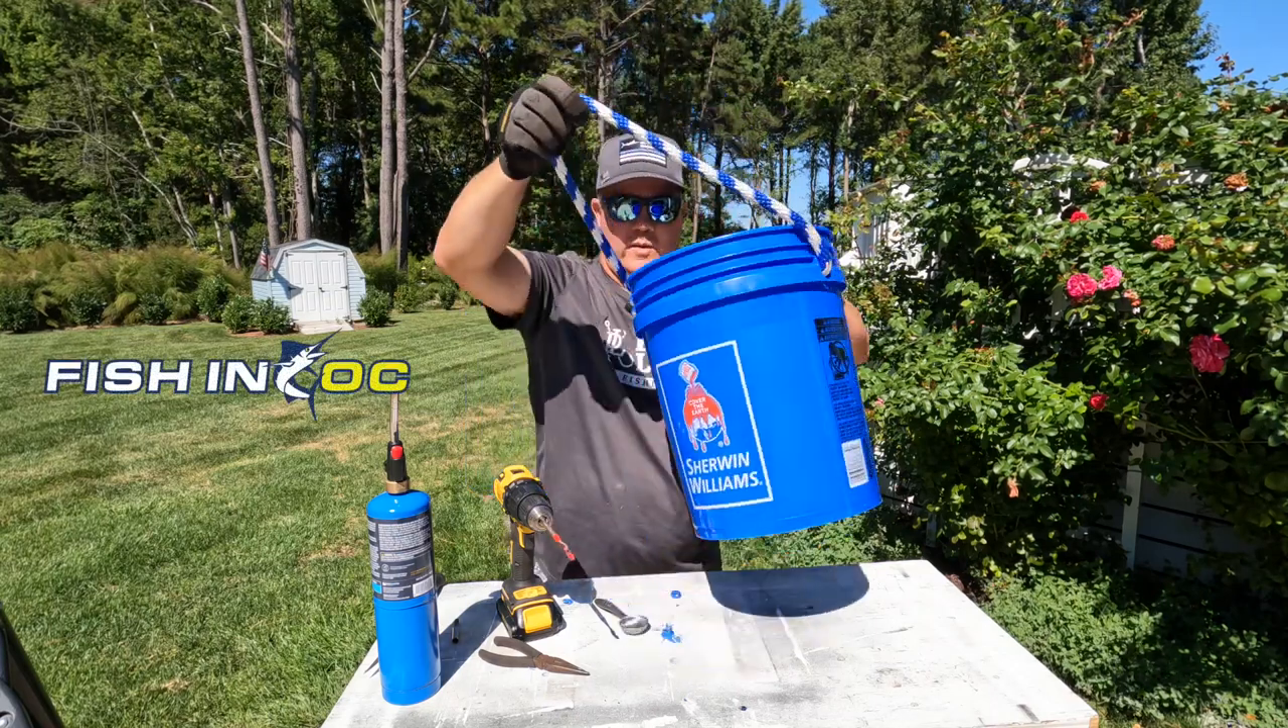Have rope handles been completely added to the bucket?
Yes.